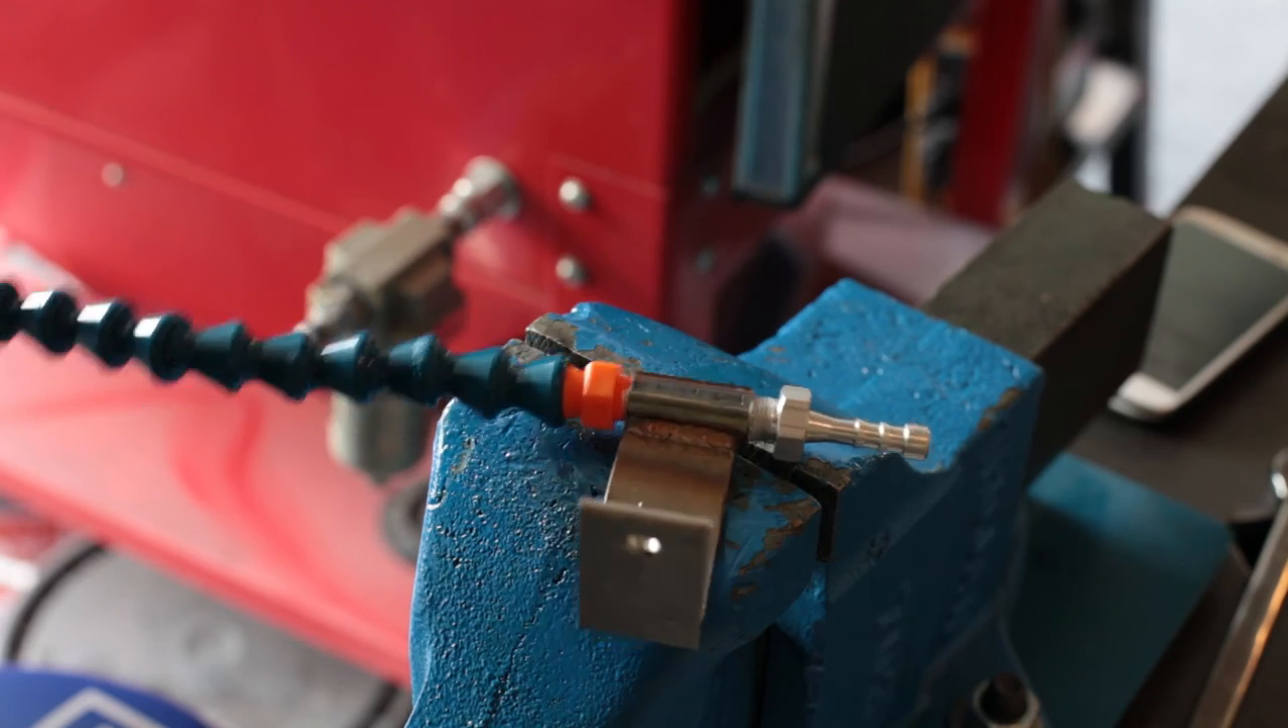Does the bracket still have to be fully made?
No.